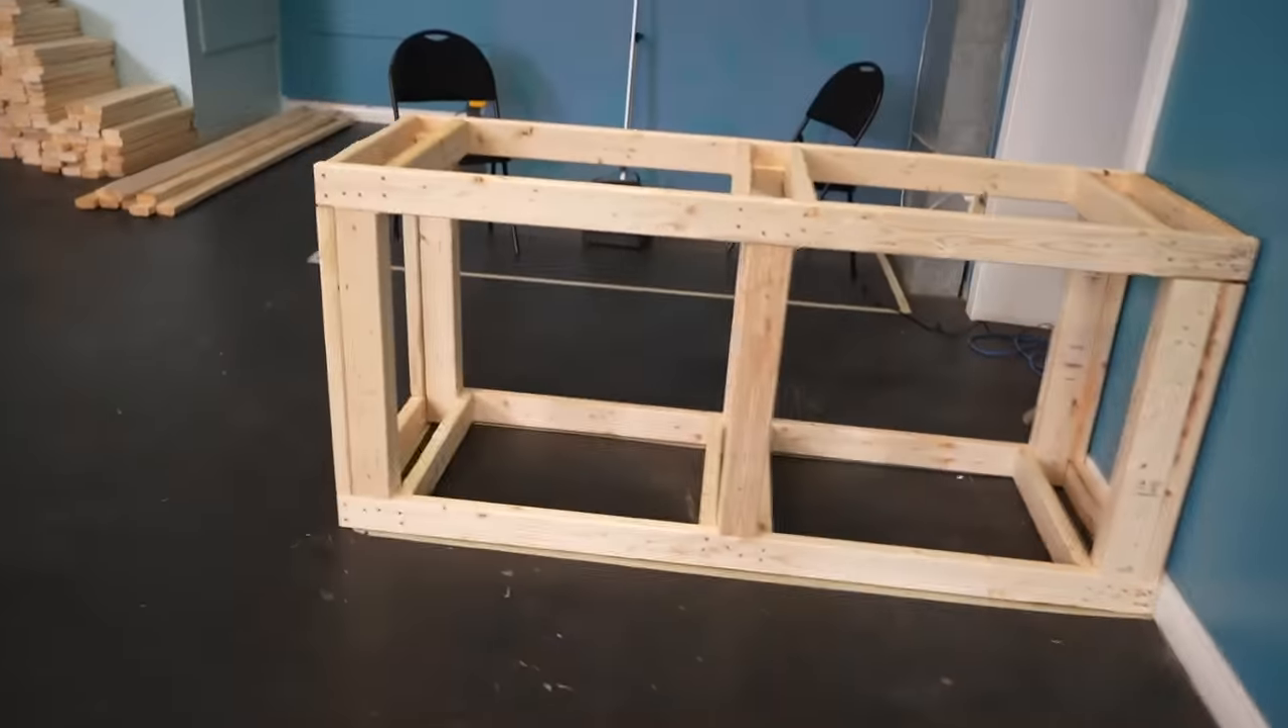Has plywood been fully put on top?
No.